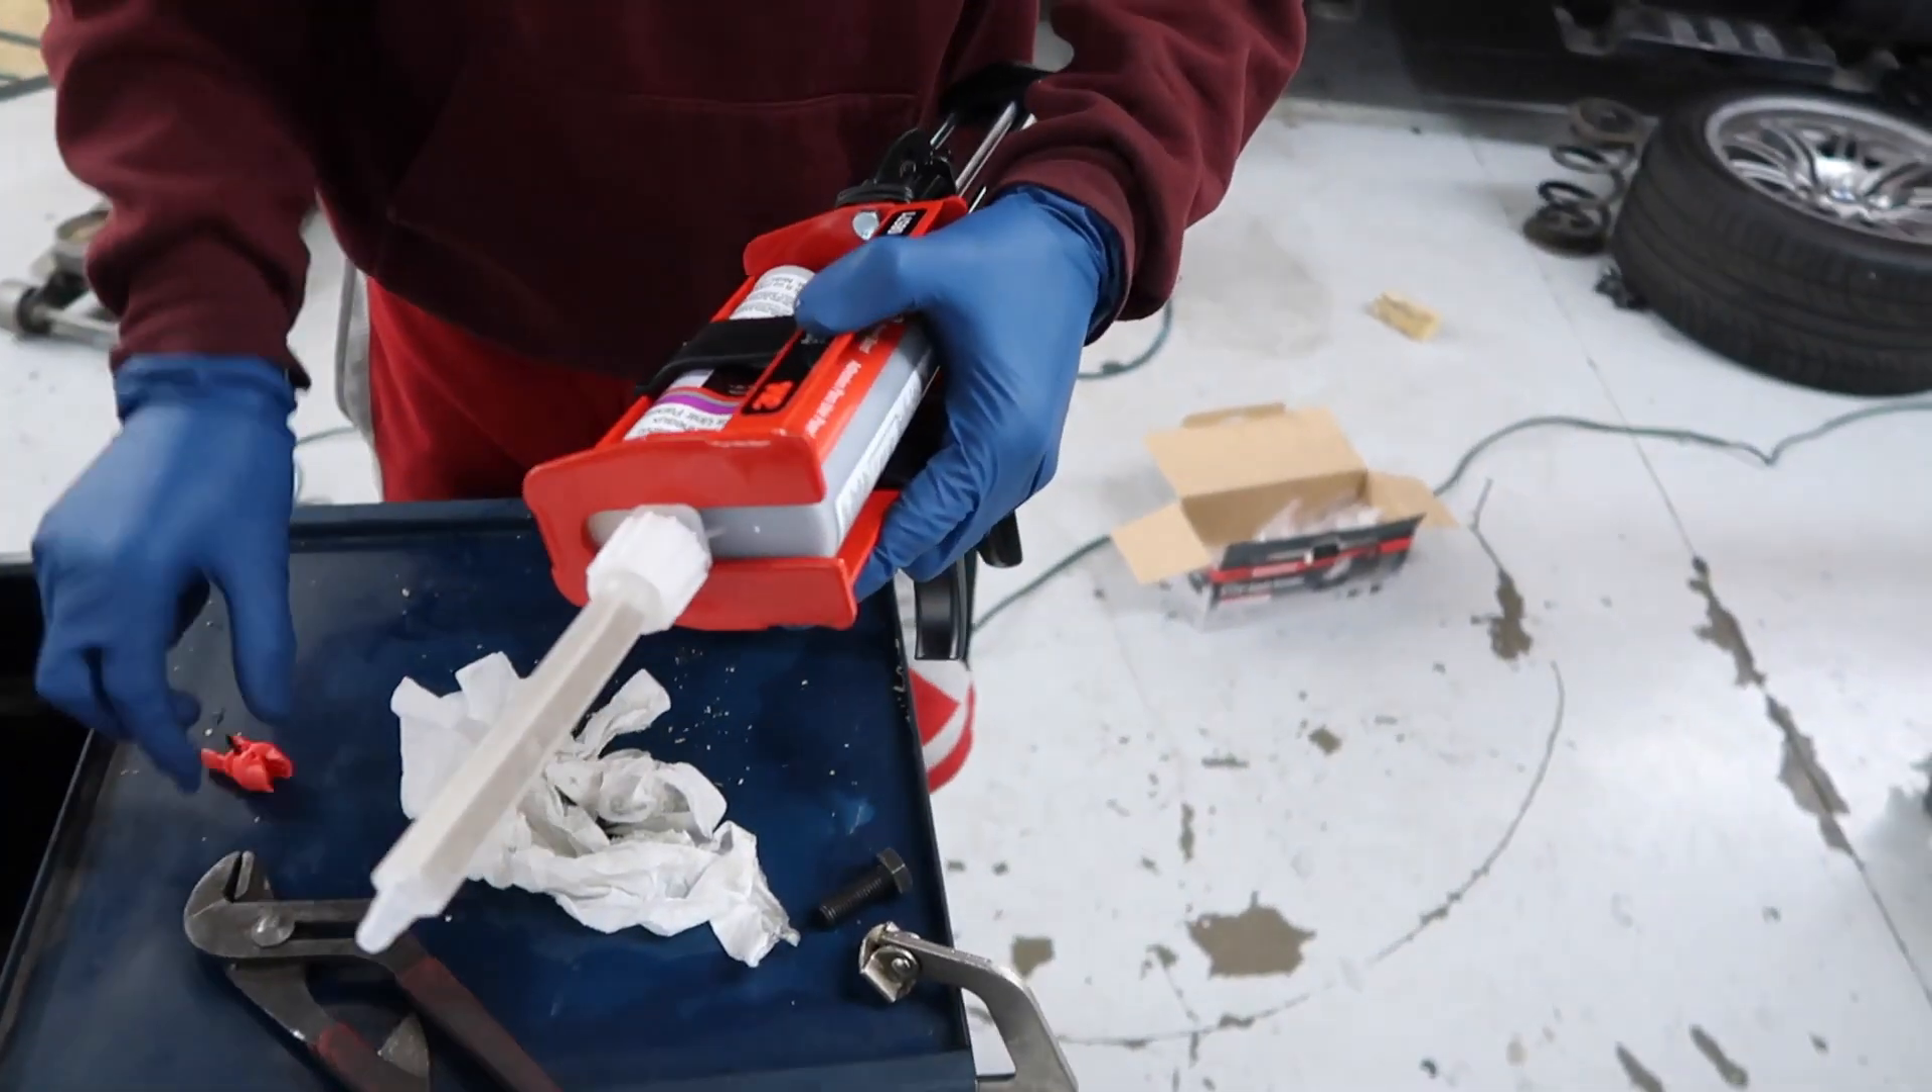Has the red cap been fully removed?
Yes.